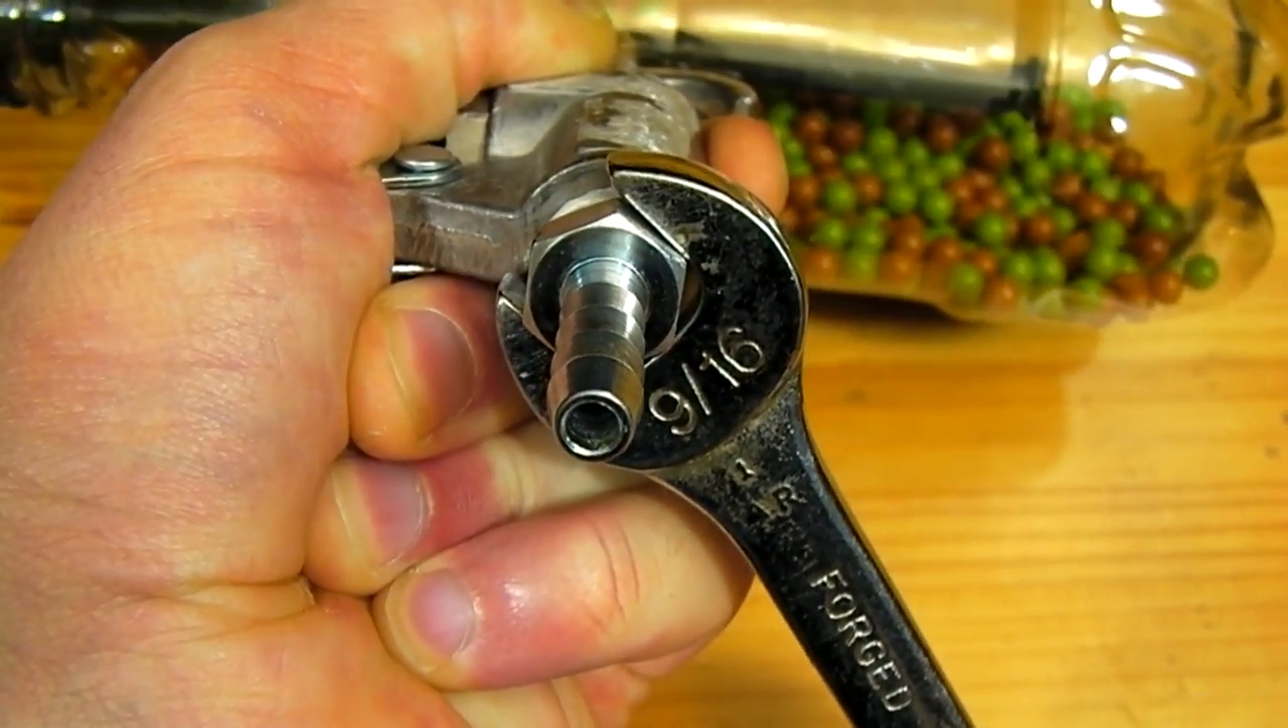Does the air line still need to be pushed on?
Yes.